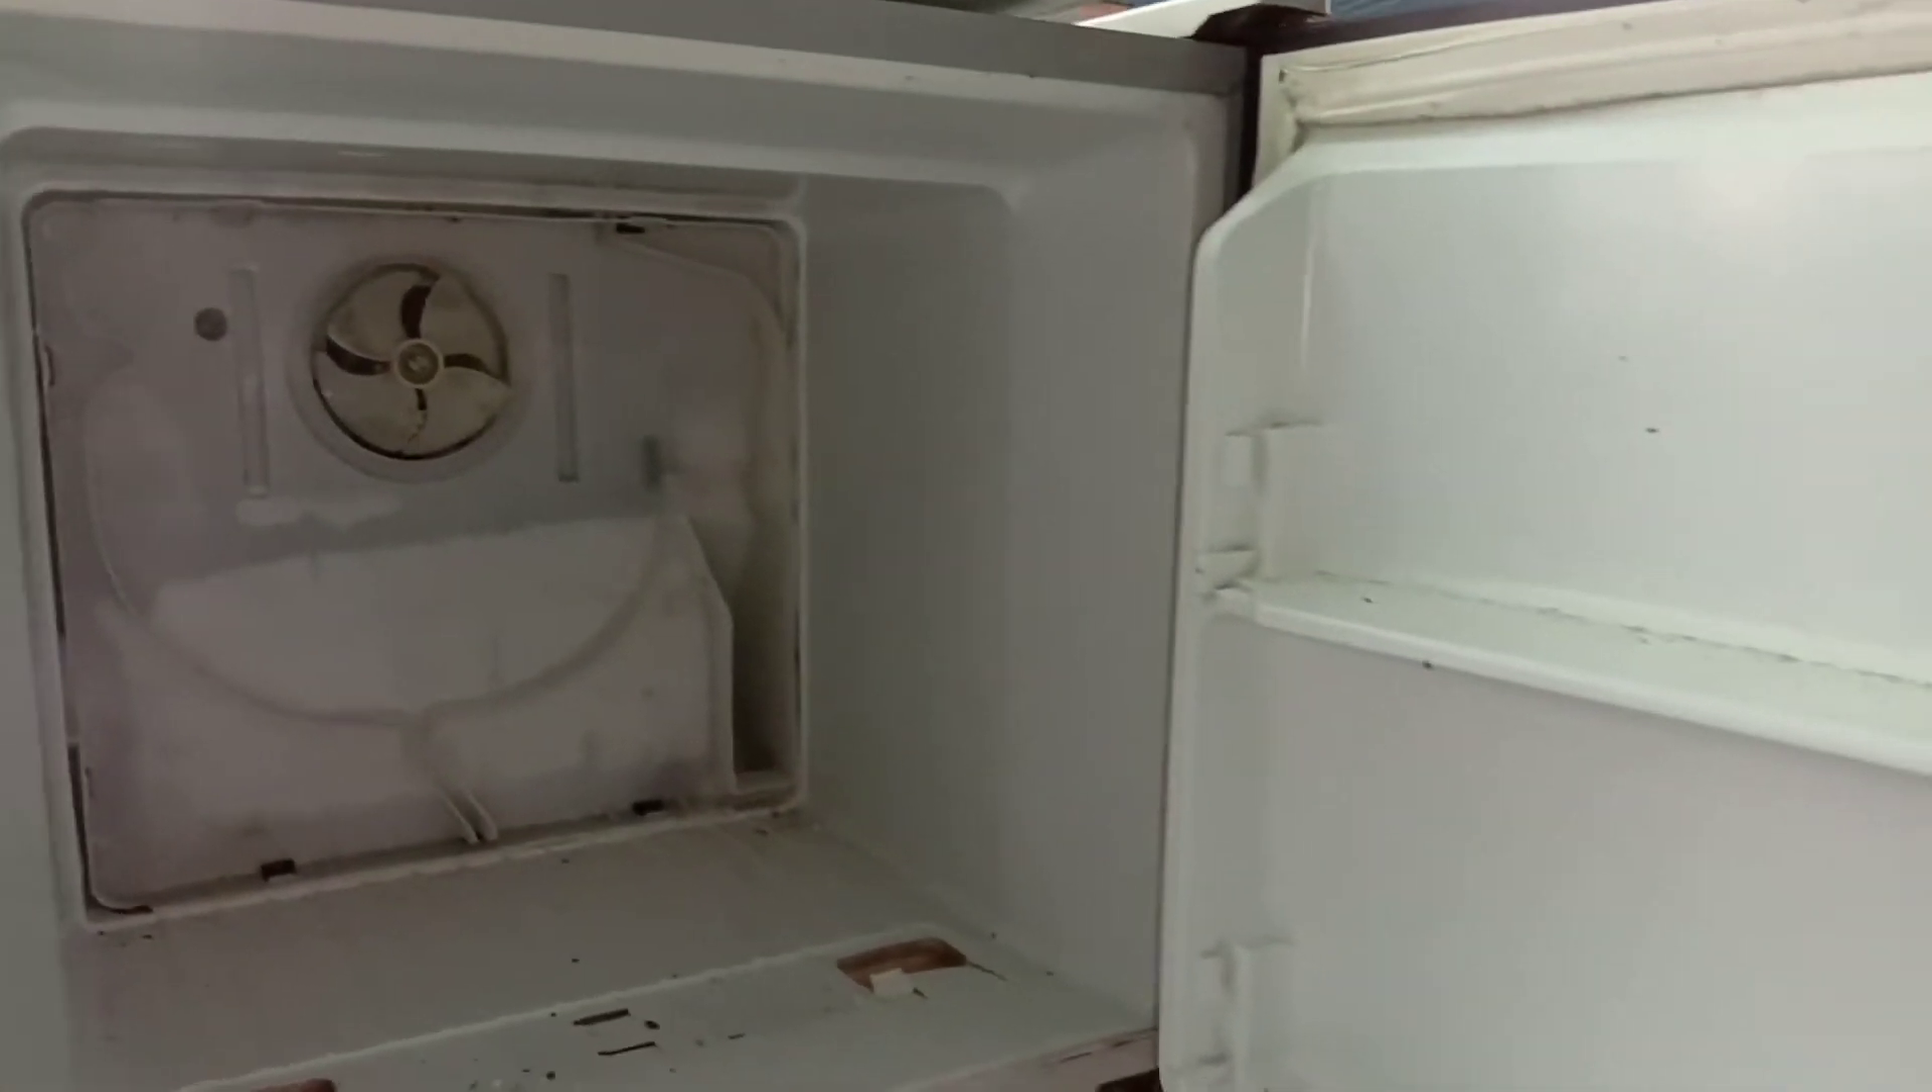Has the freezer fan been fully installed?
Yes.